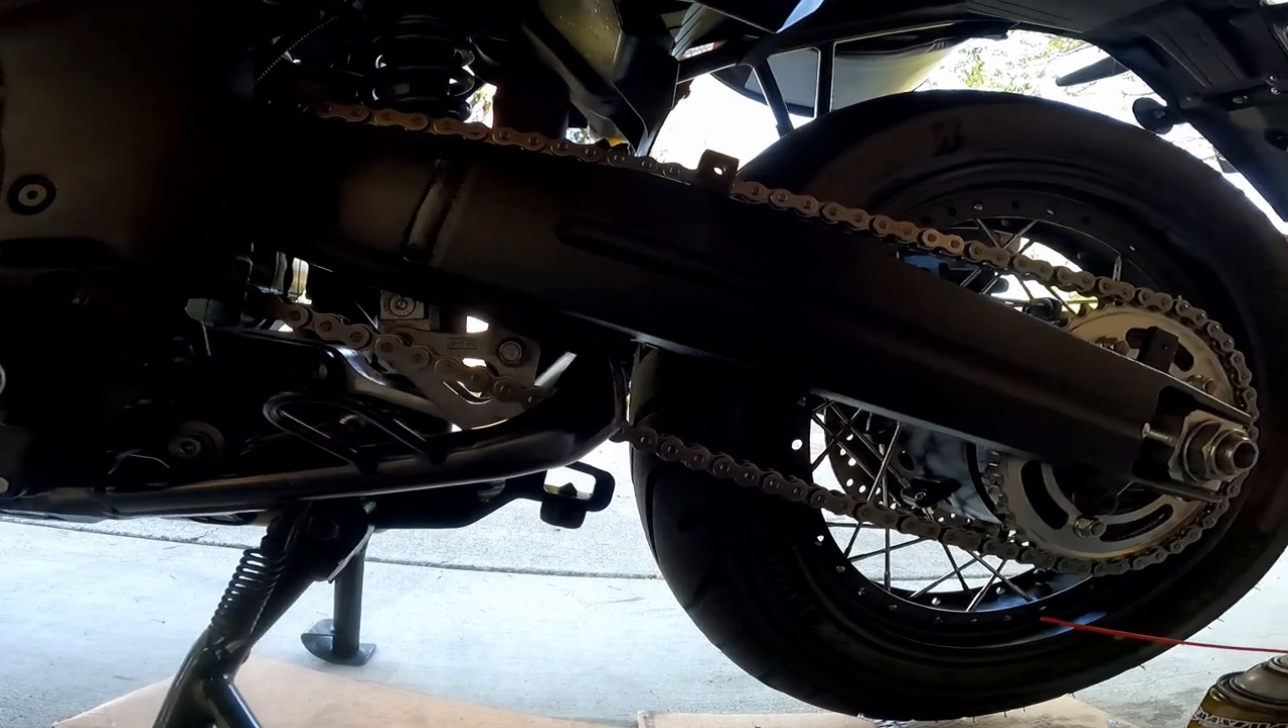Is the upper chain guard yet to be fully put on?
Yes.